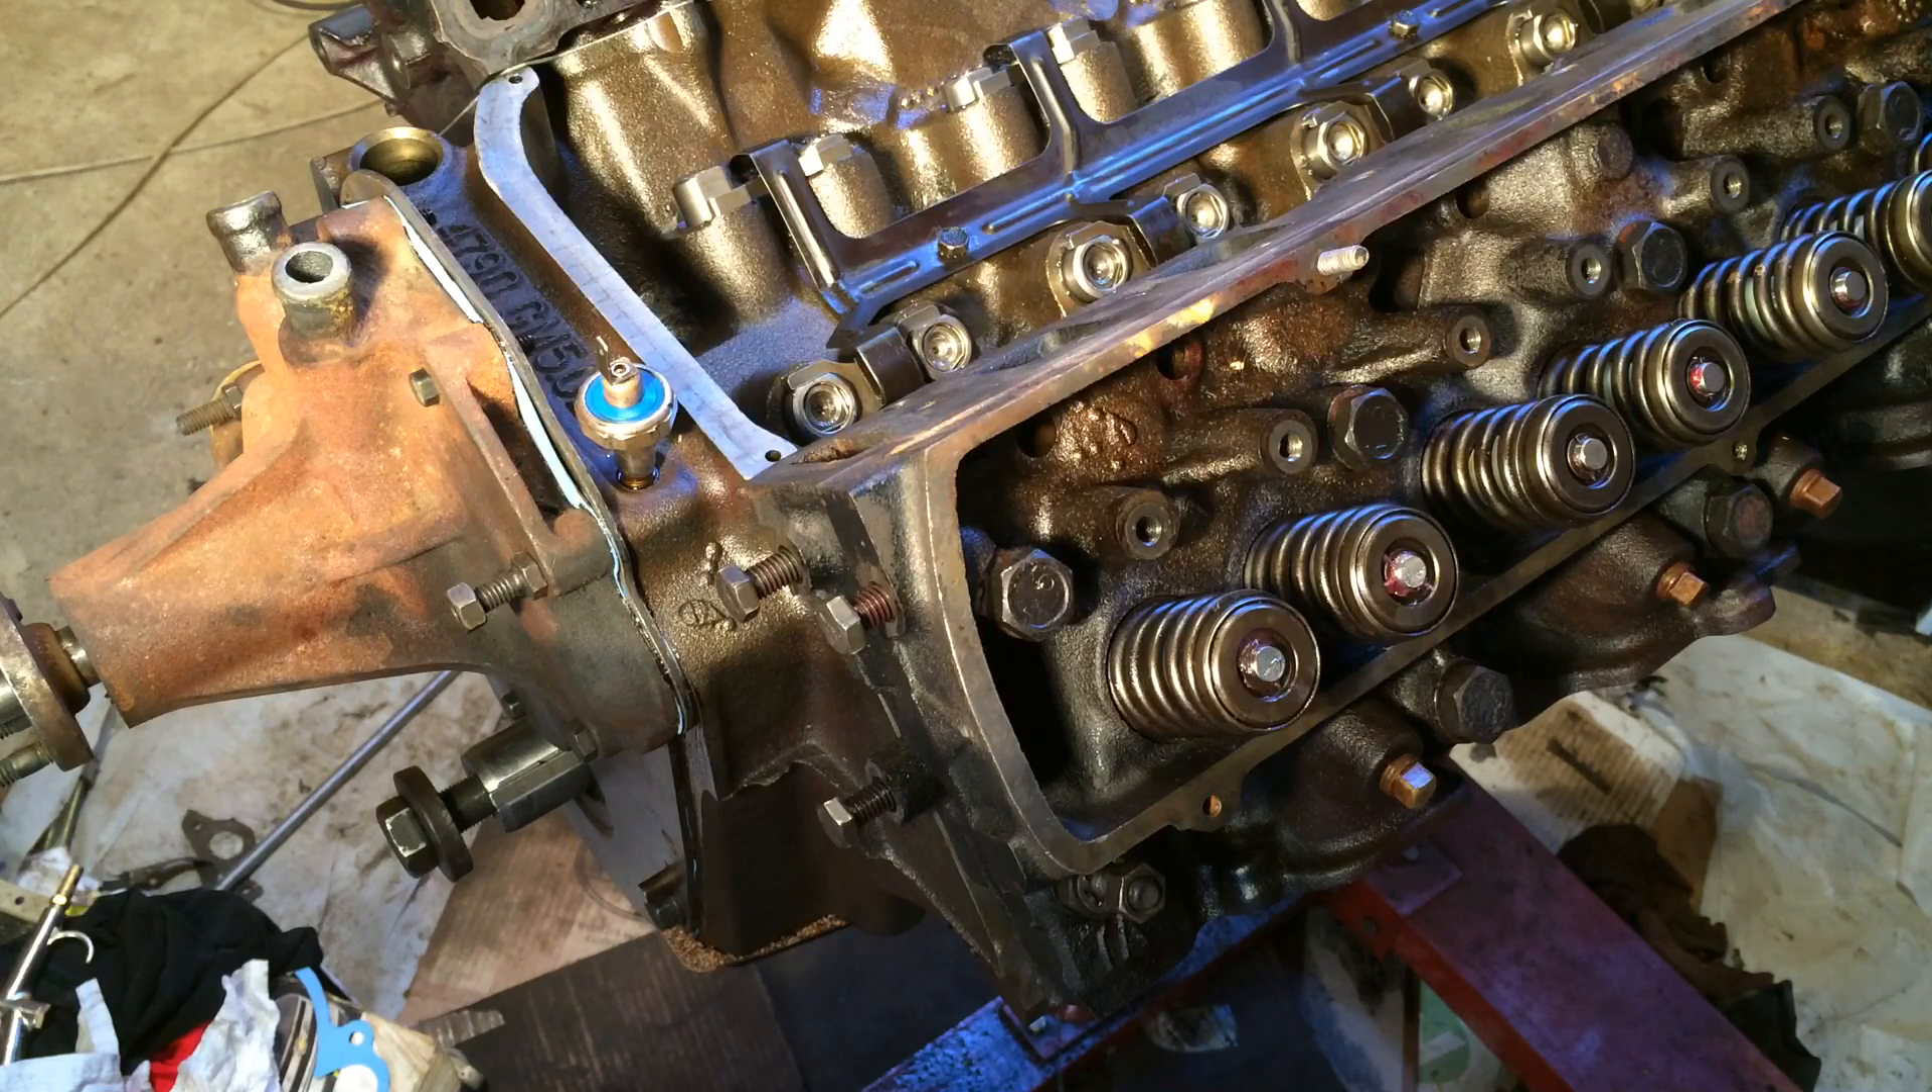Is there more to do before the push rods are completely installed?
Yes.